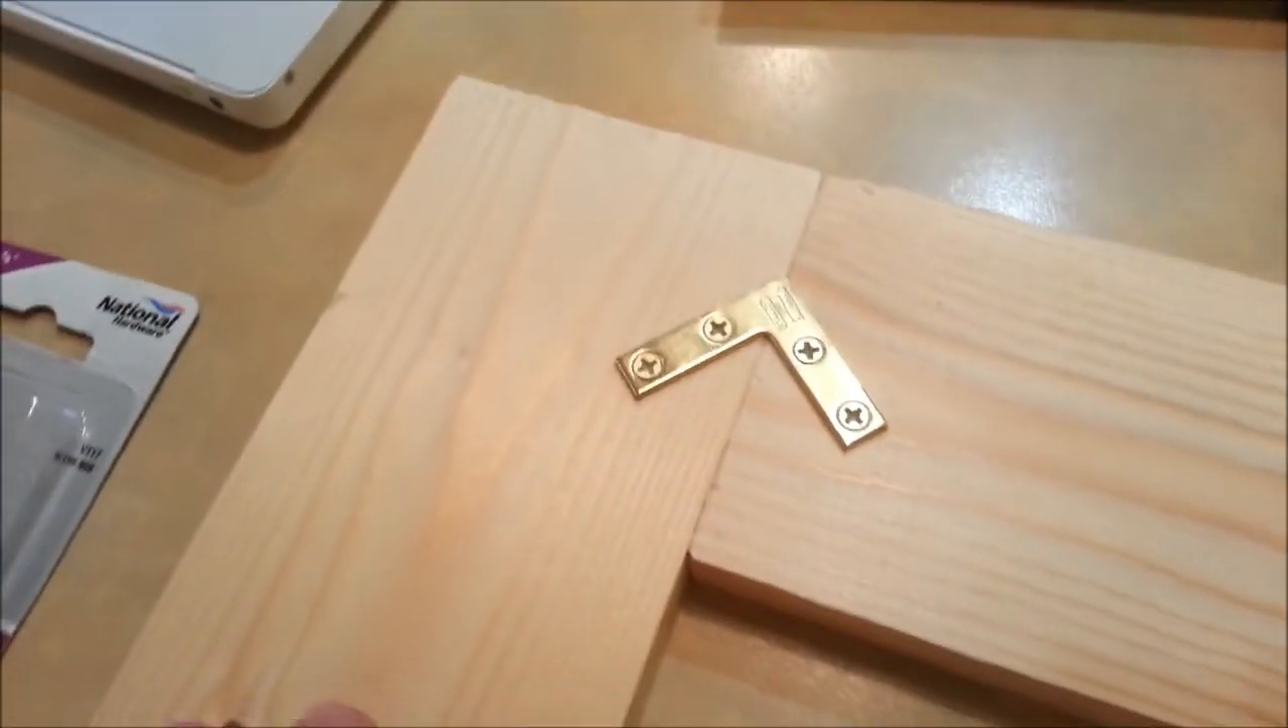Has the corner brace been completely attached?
Yes.